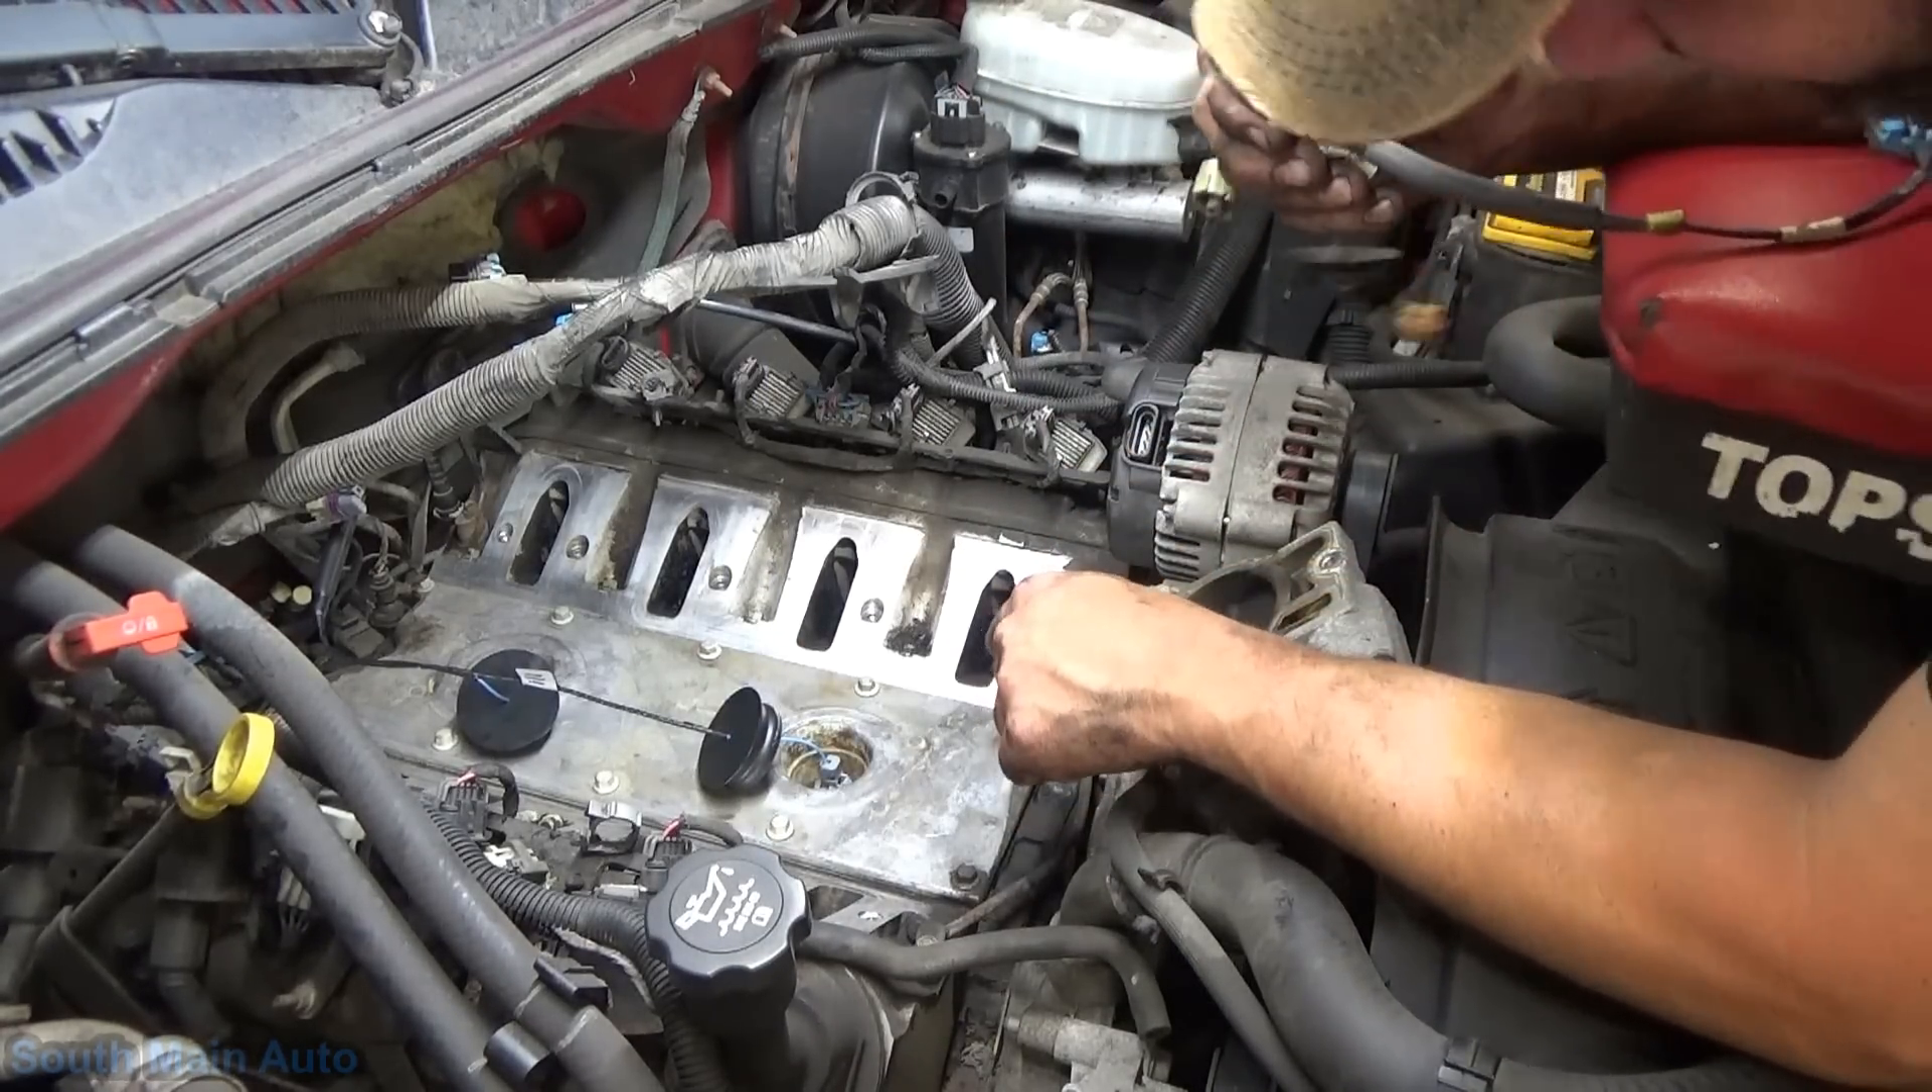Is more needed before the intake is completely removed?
No.